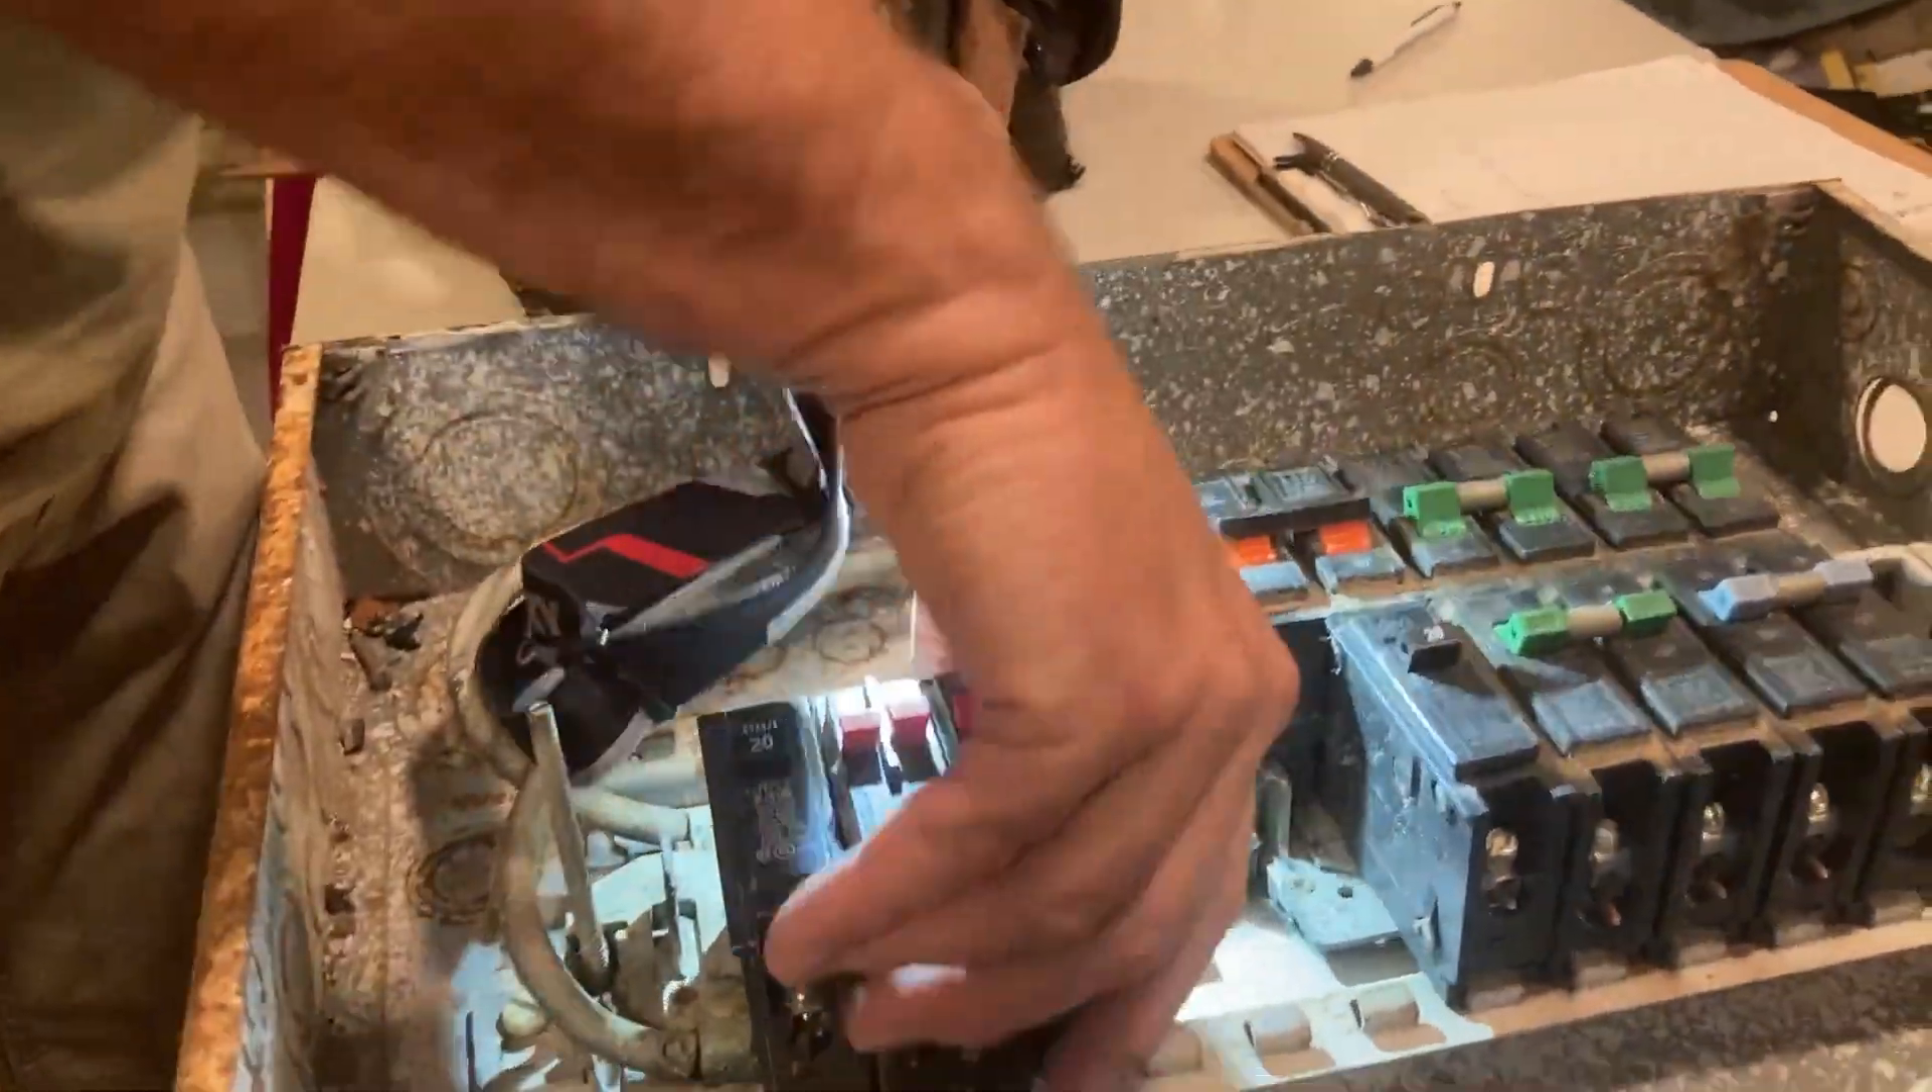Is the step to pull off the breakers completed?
No.